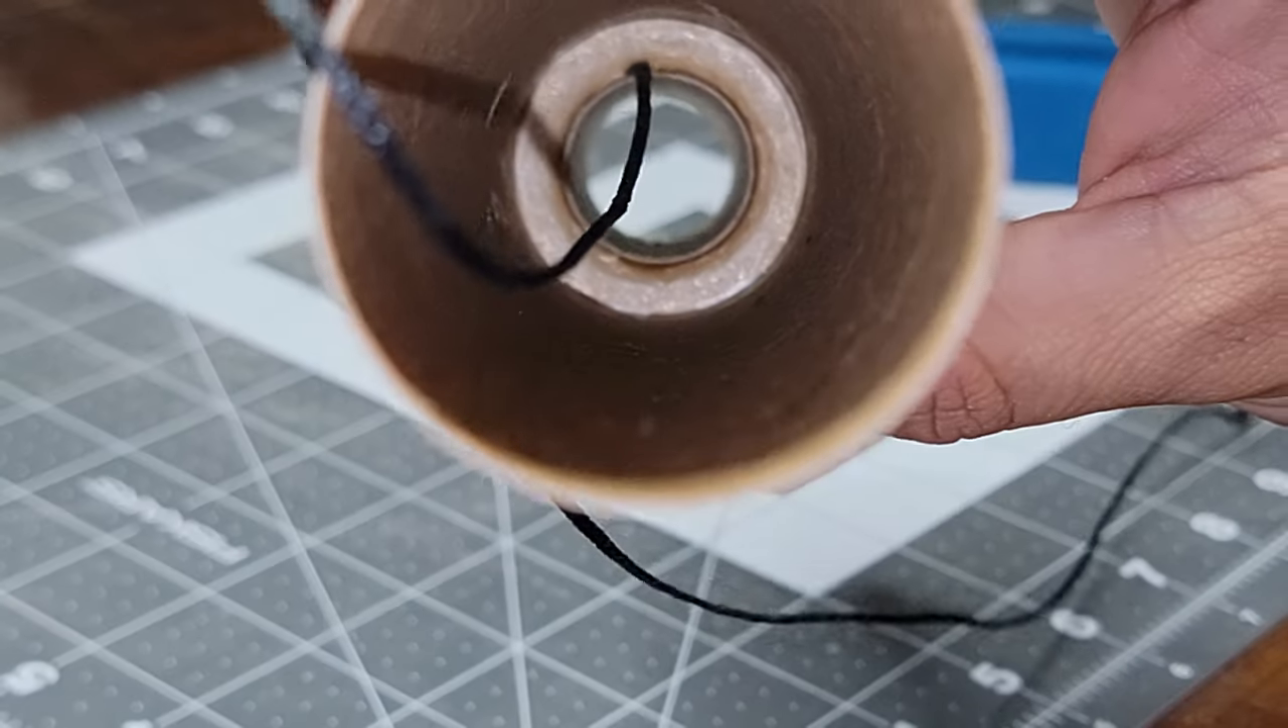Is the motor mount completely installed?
Yes.